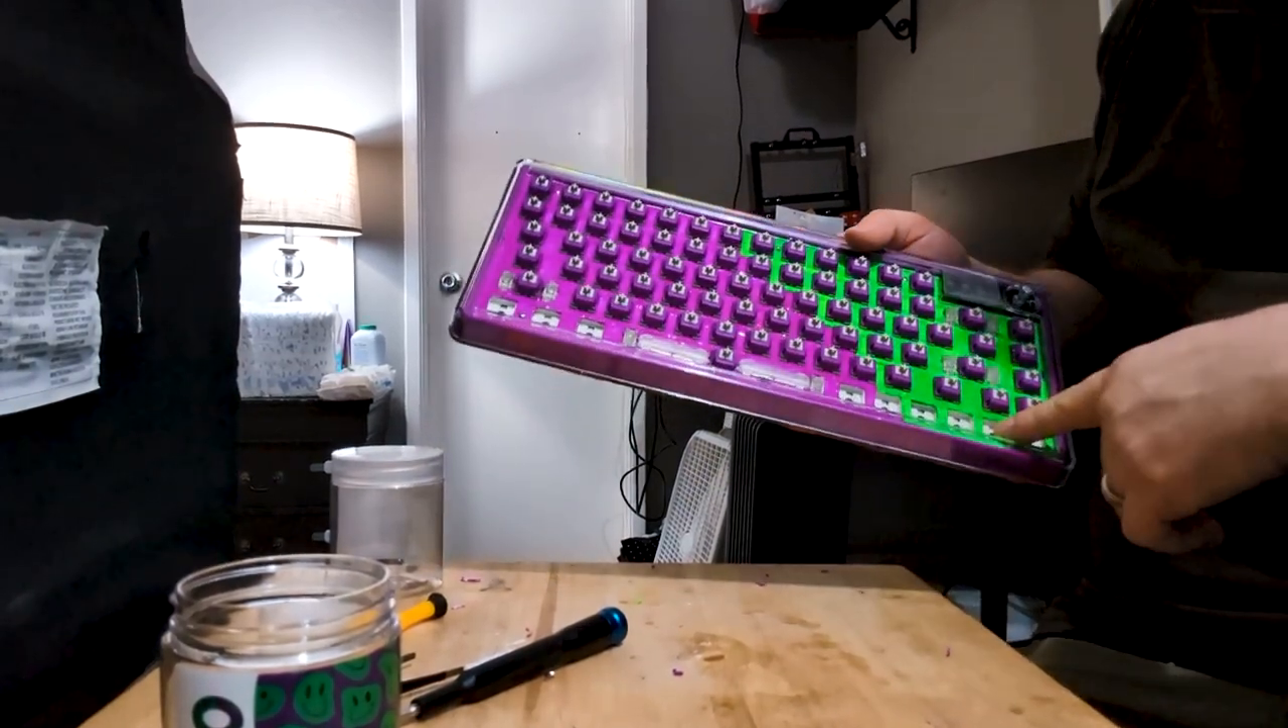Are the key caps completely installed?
No.